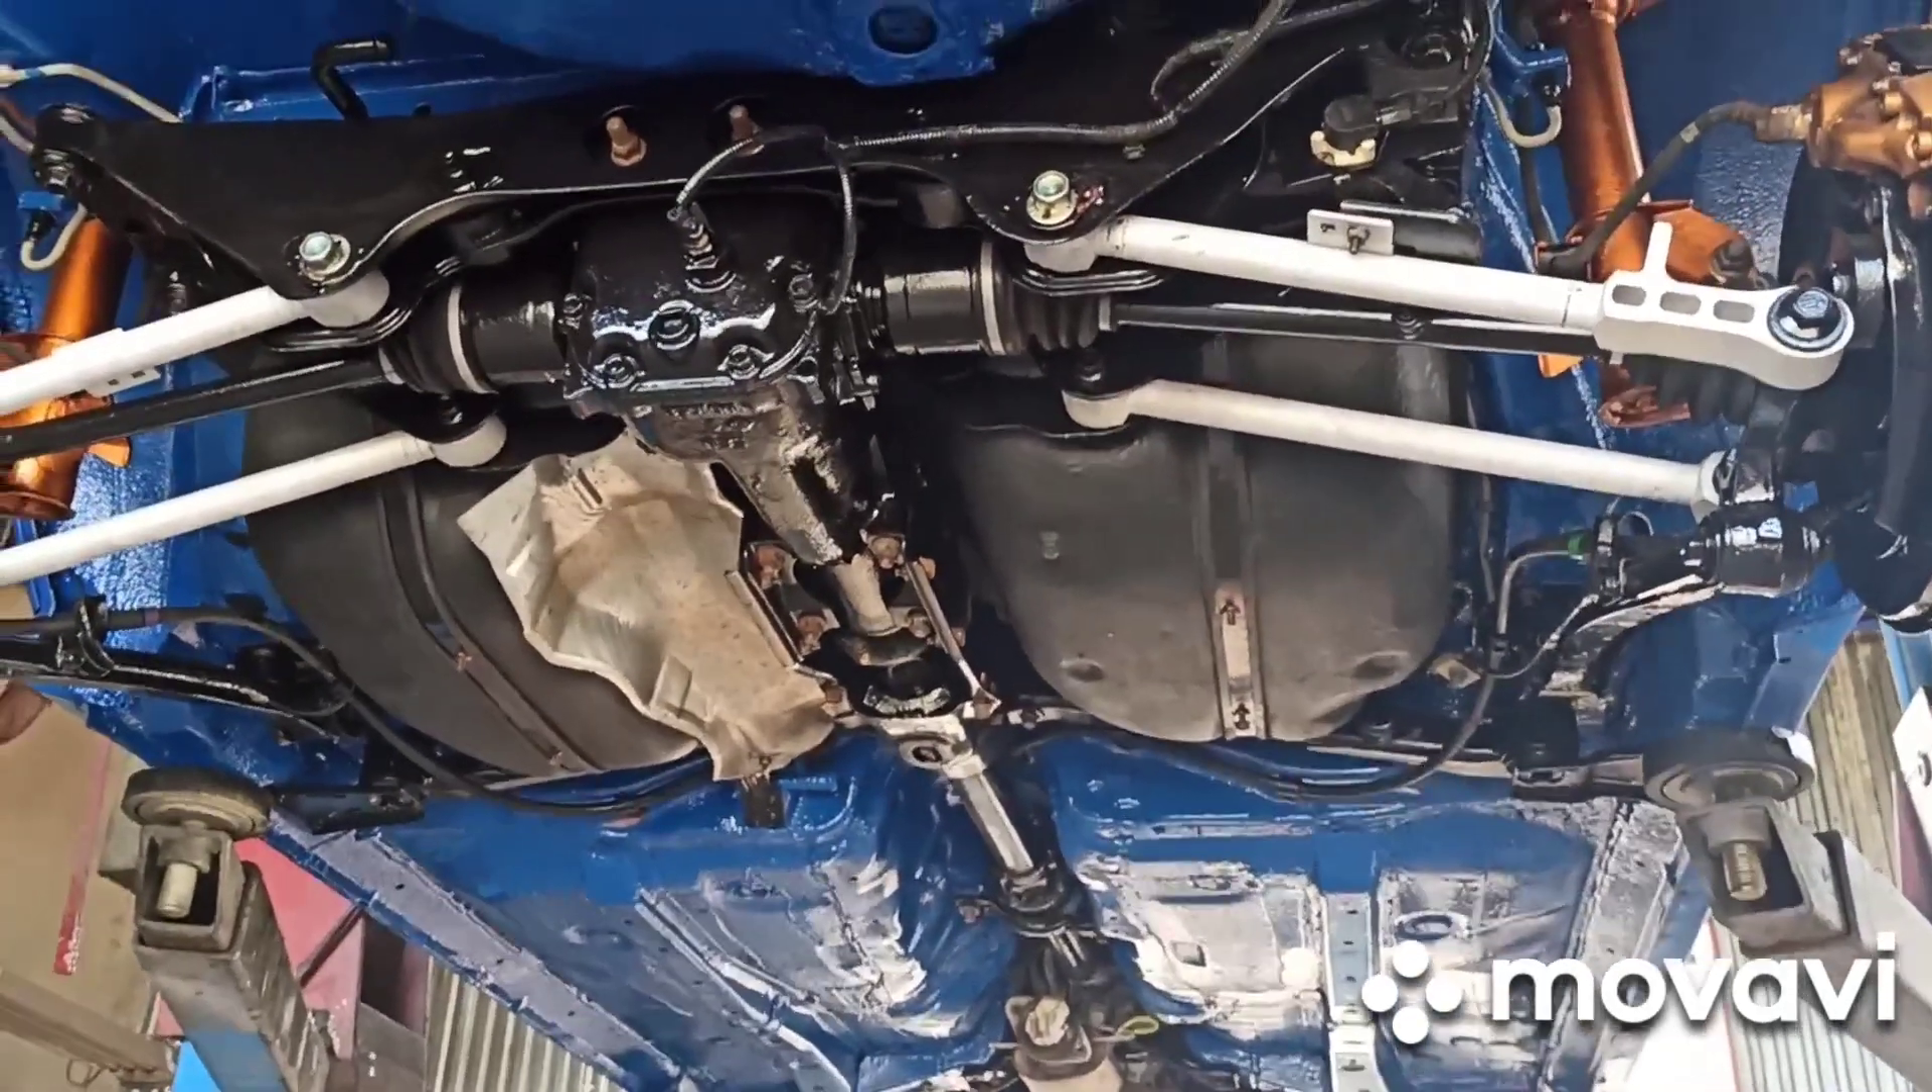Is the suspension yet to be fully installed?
No.